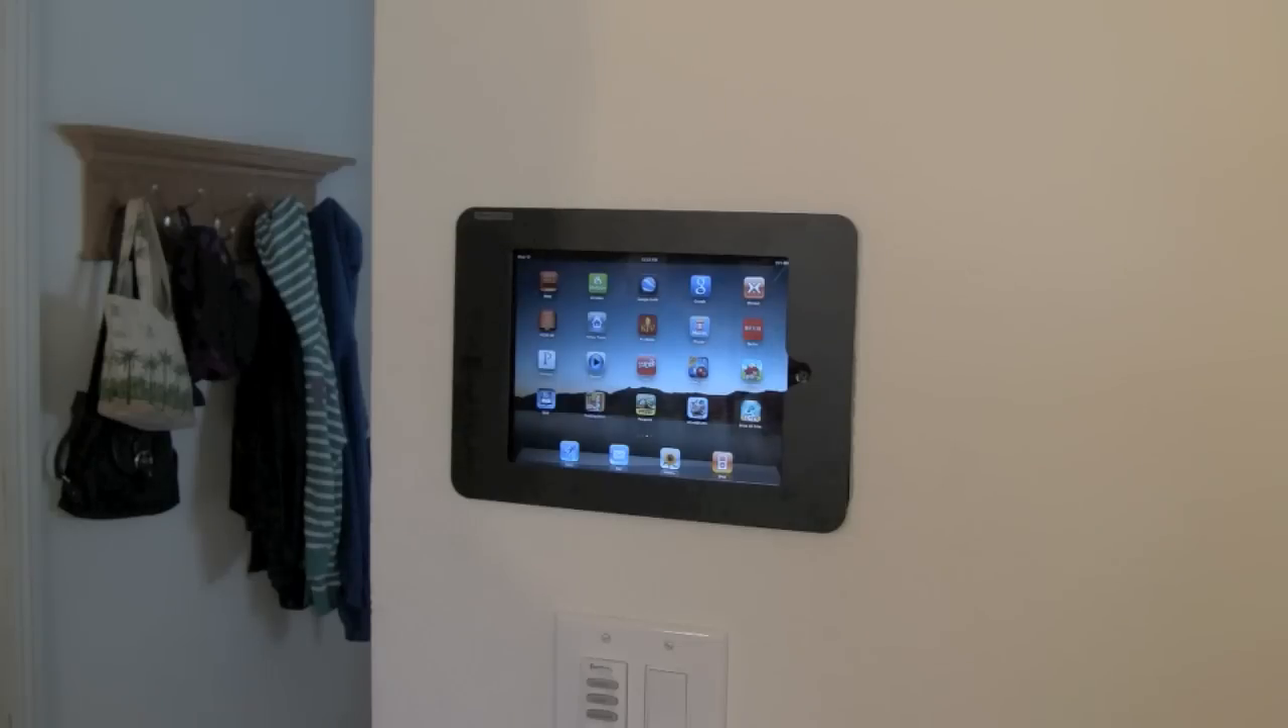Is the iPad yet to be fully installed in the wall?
No.